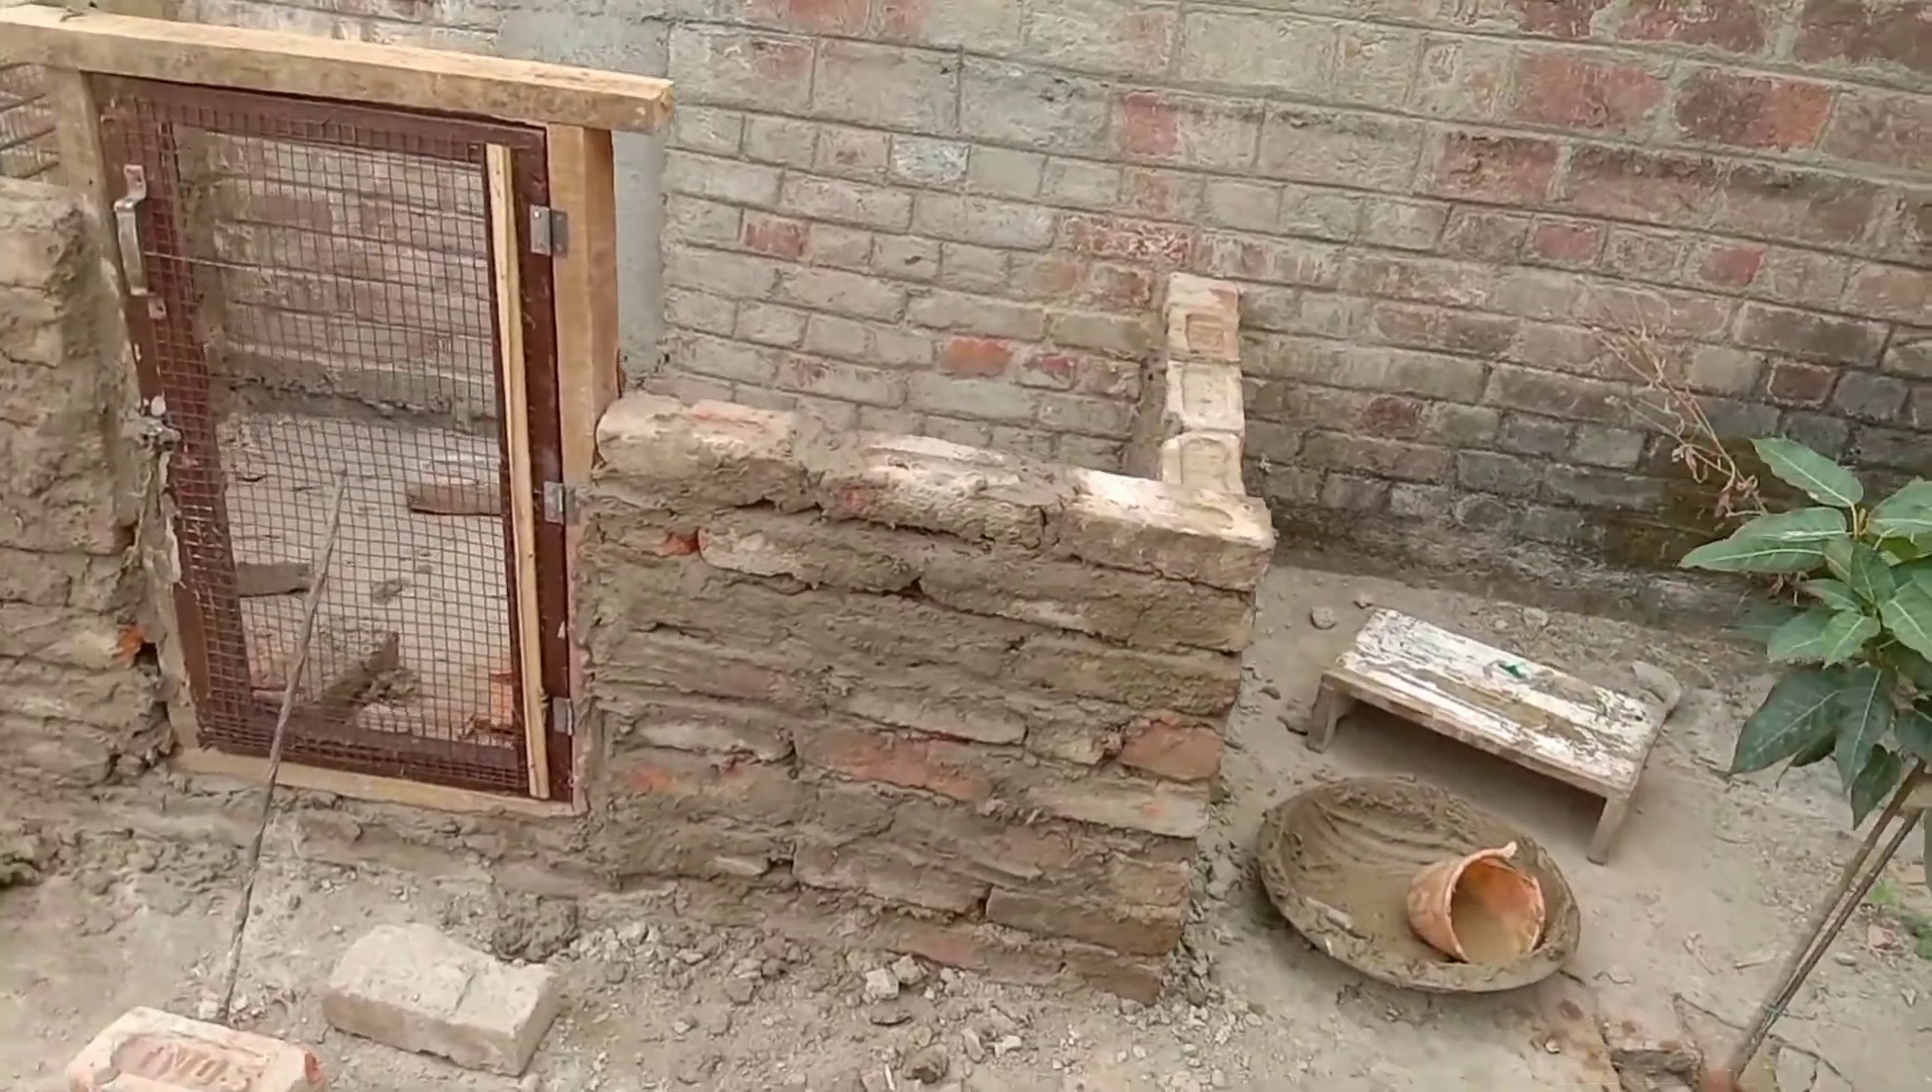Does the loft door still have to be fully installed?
No.